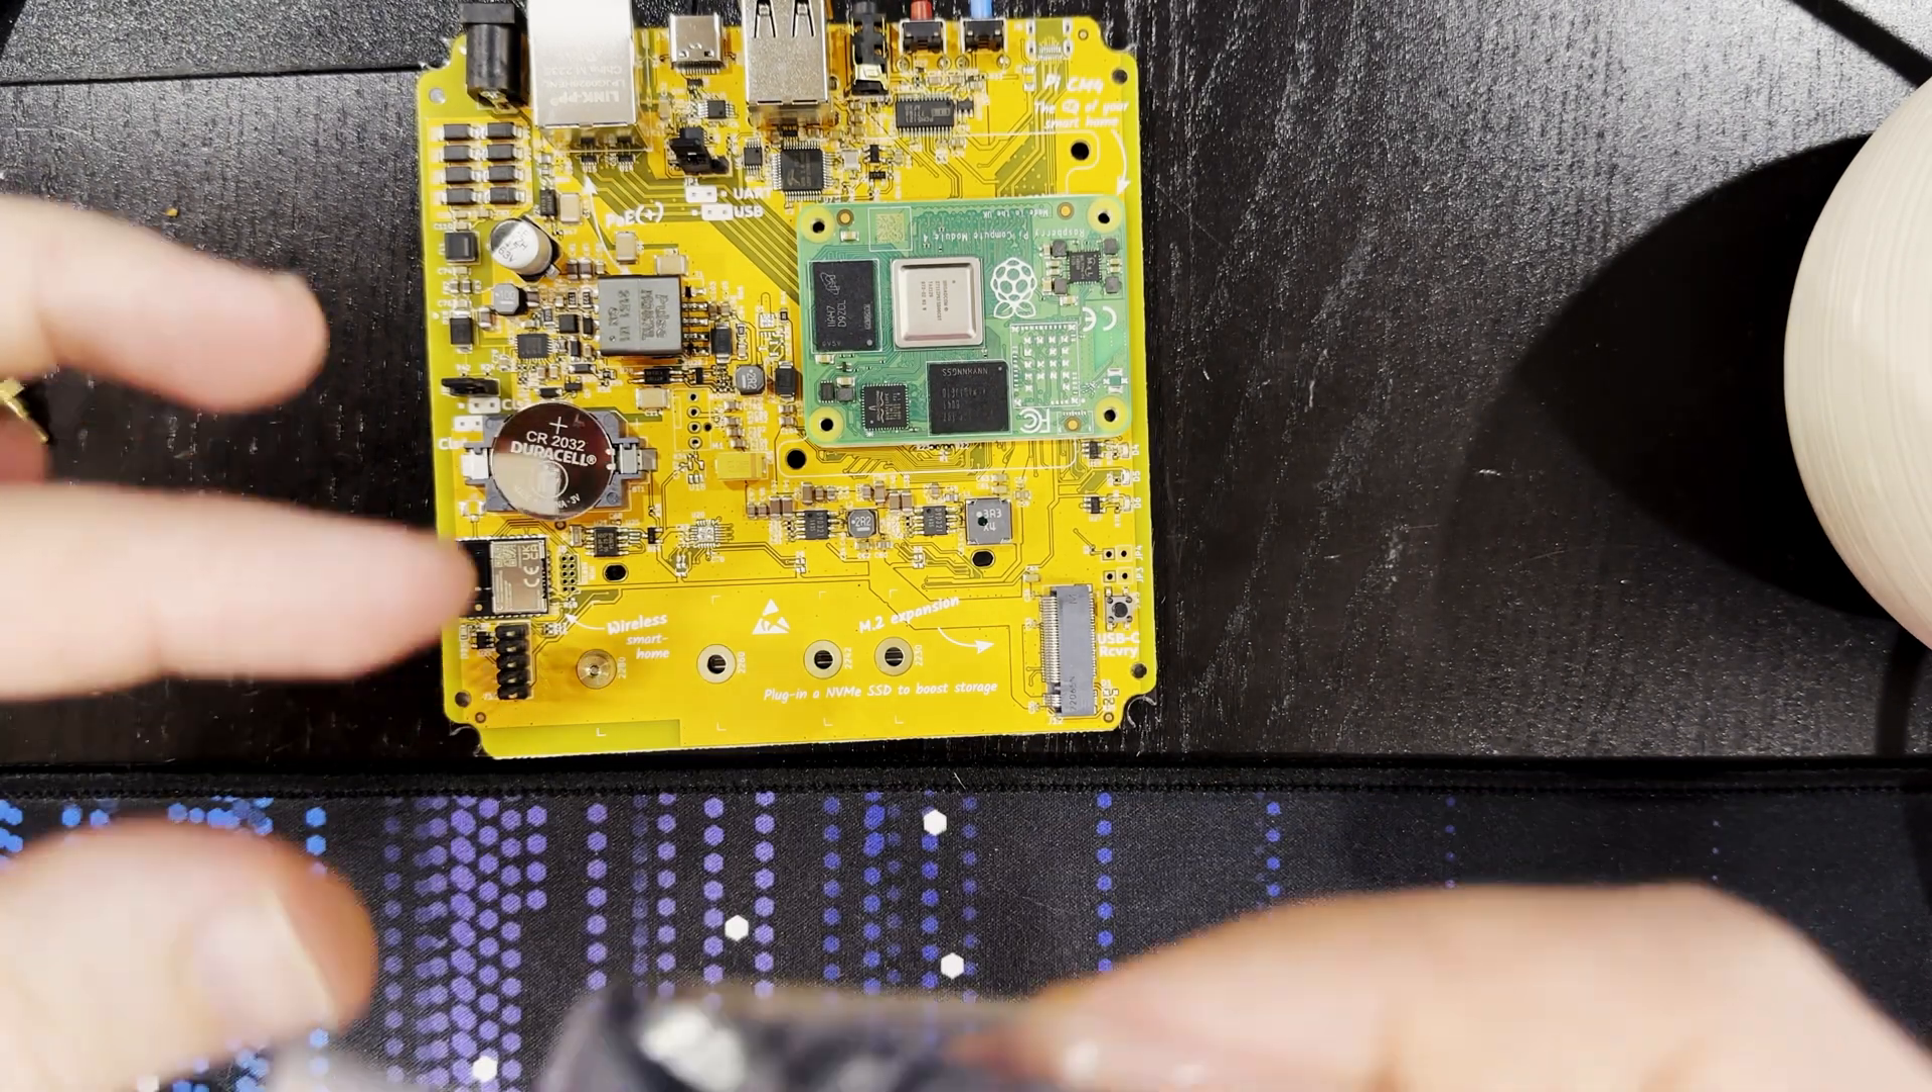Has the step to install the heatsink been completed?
No.